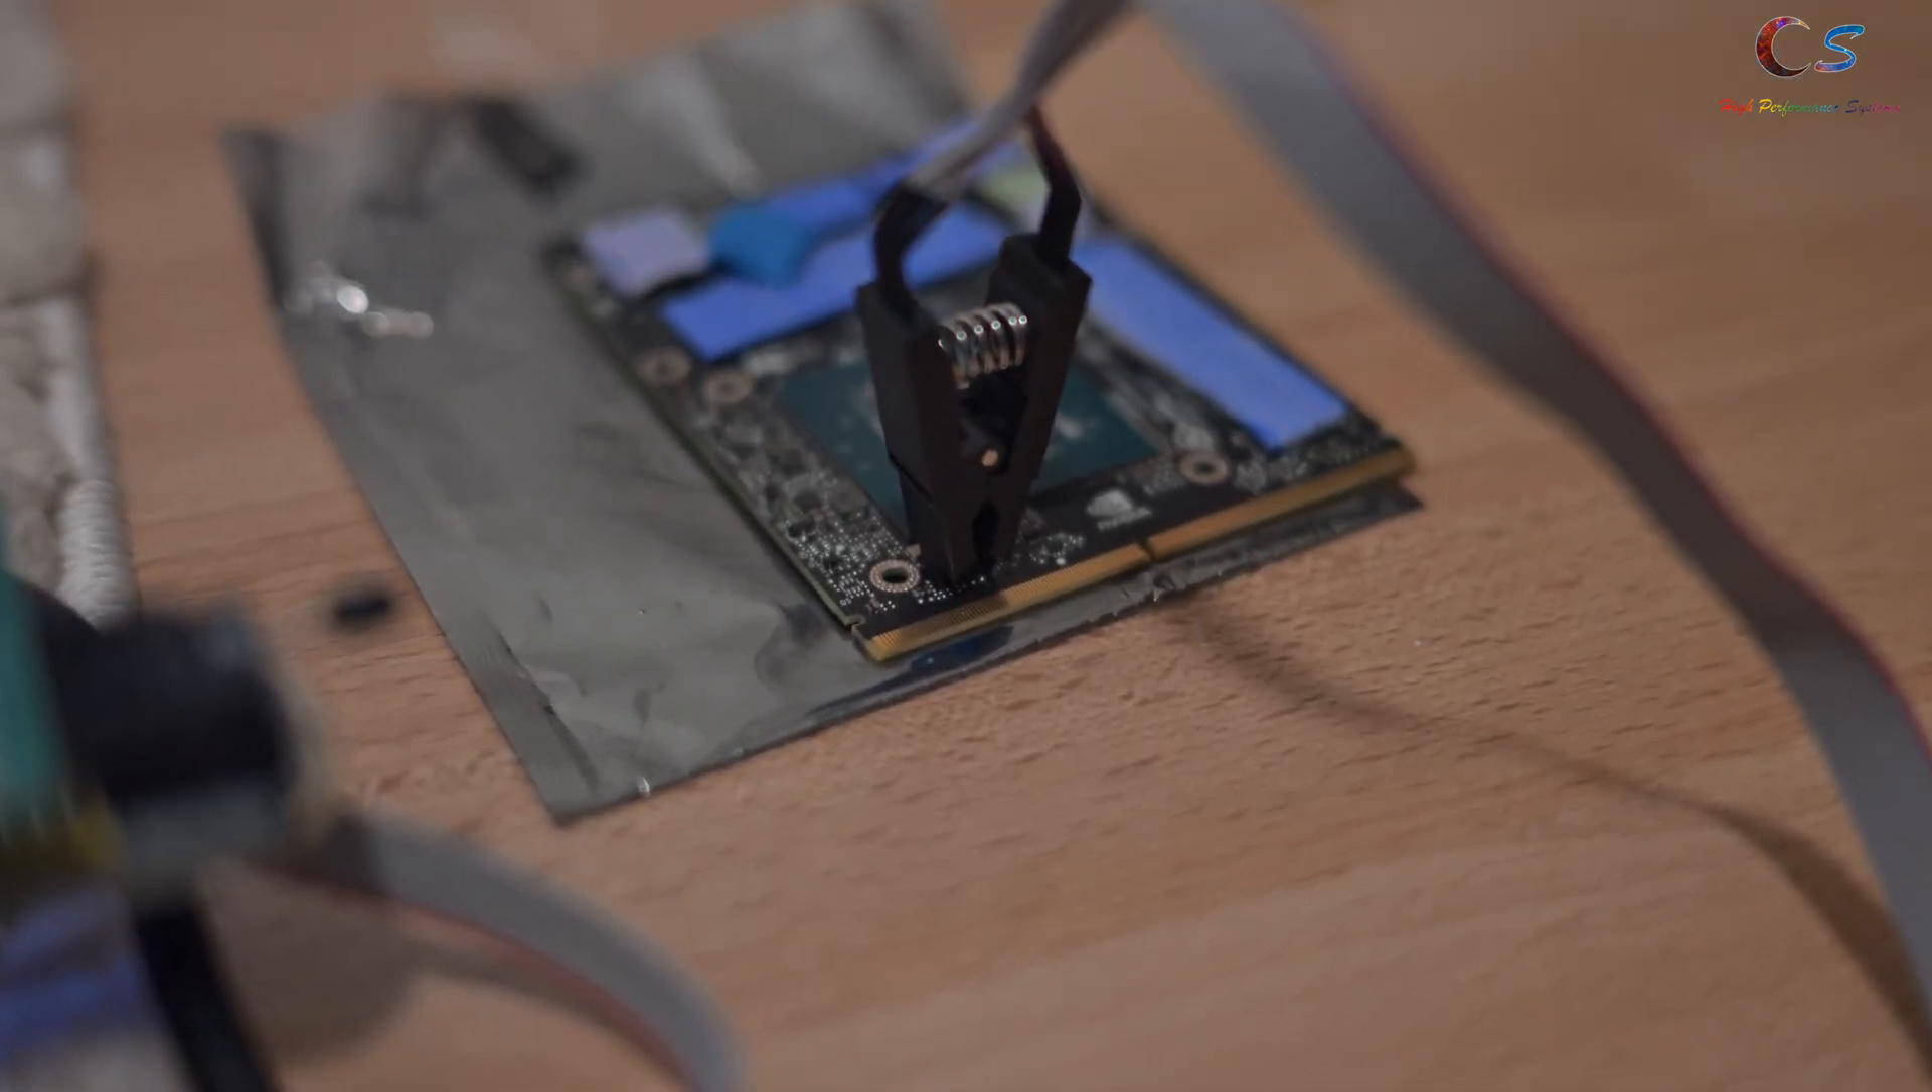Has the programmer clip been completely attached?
Yes.